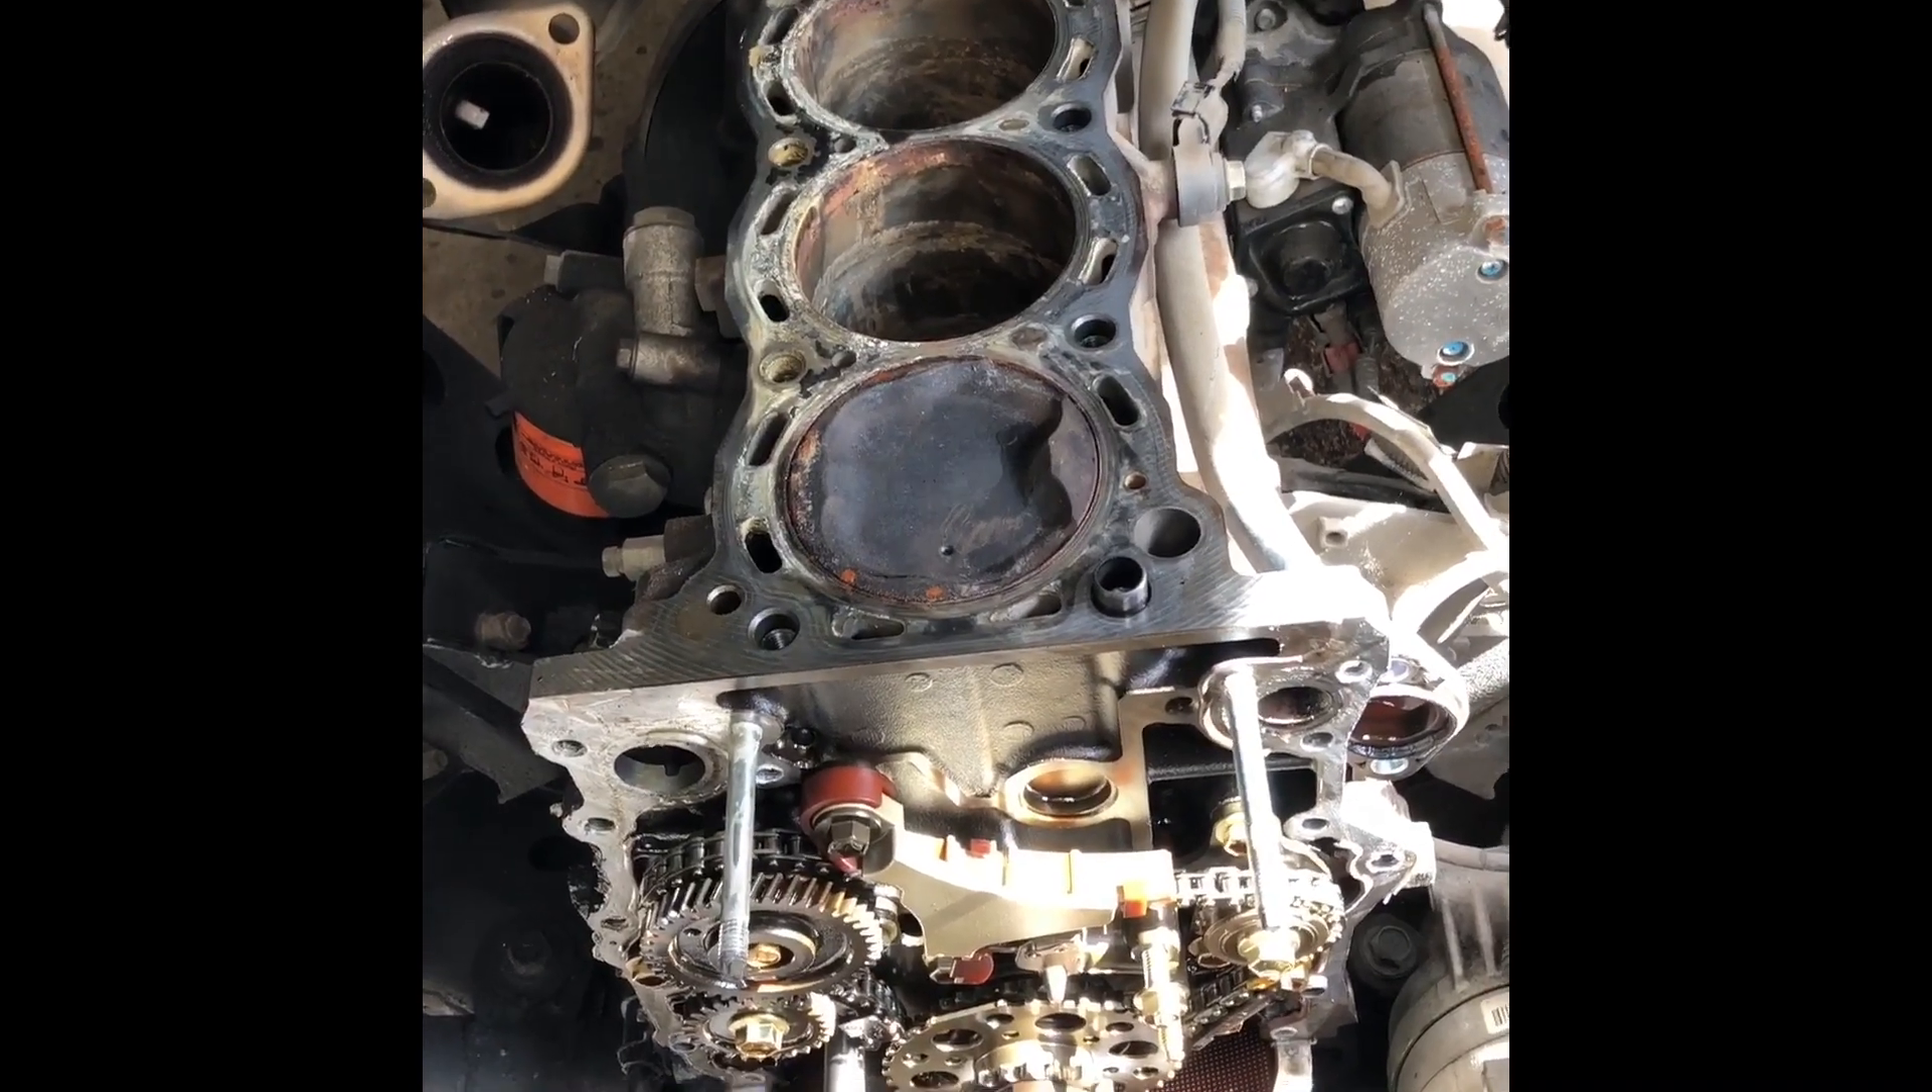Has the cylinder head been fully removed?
Yes.